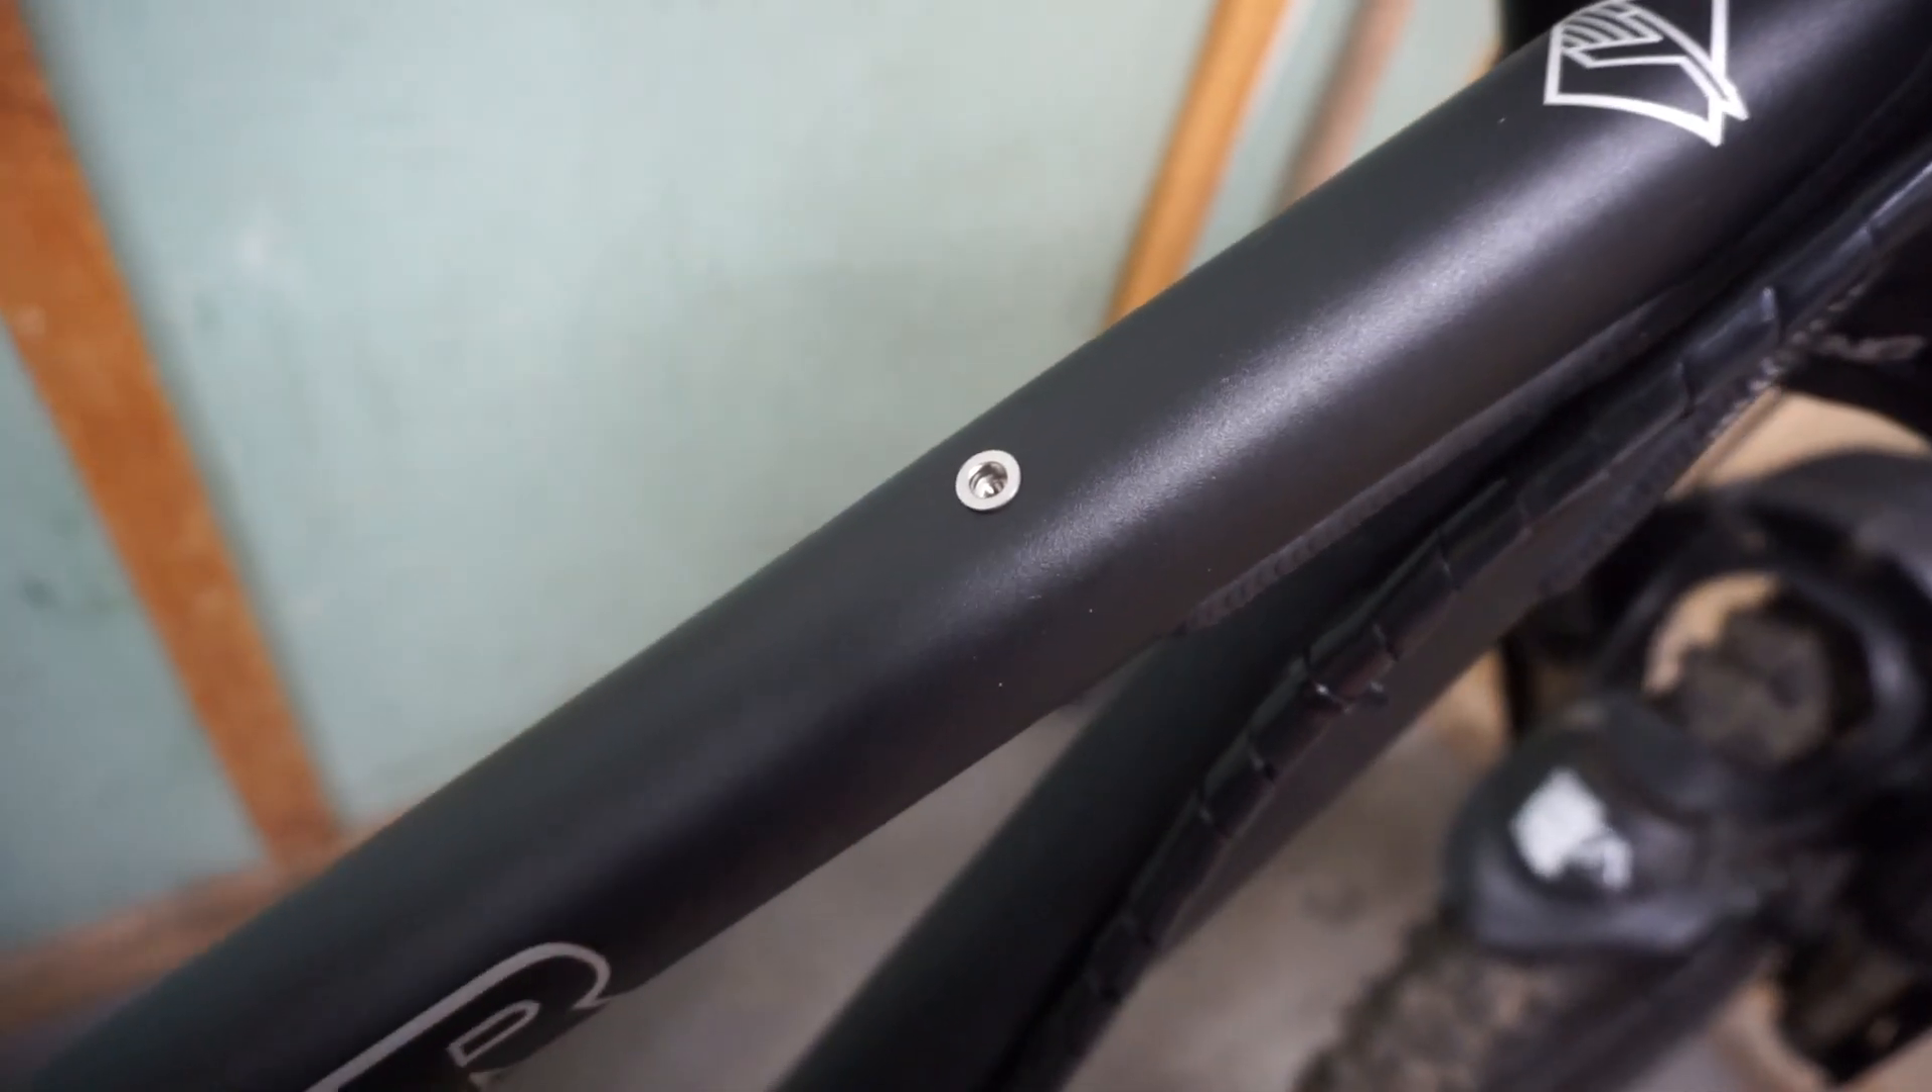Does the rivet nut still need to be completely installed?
No.